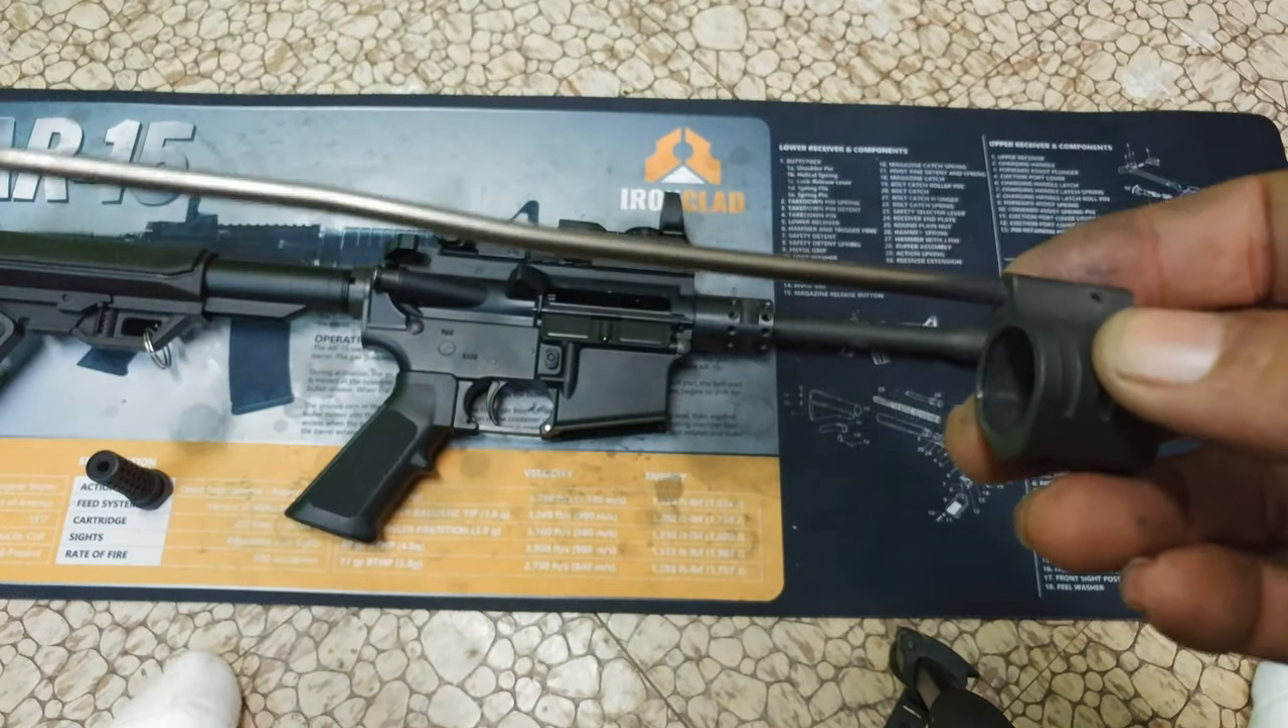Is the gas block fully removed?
Yes.